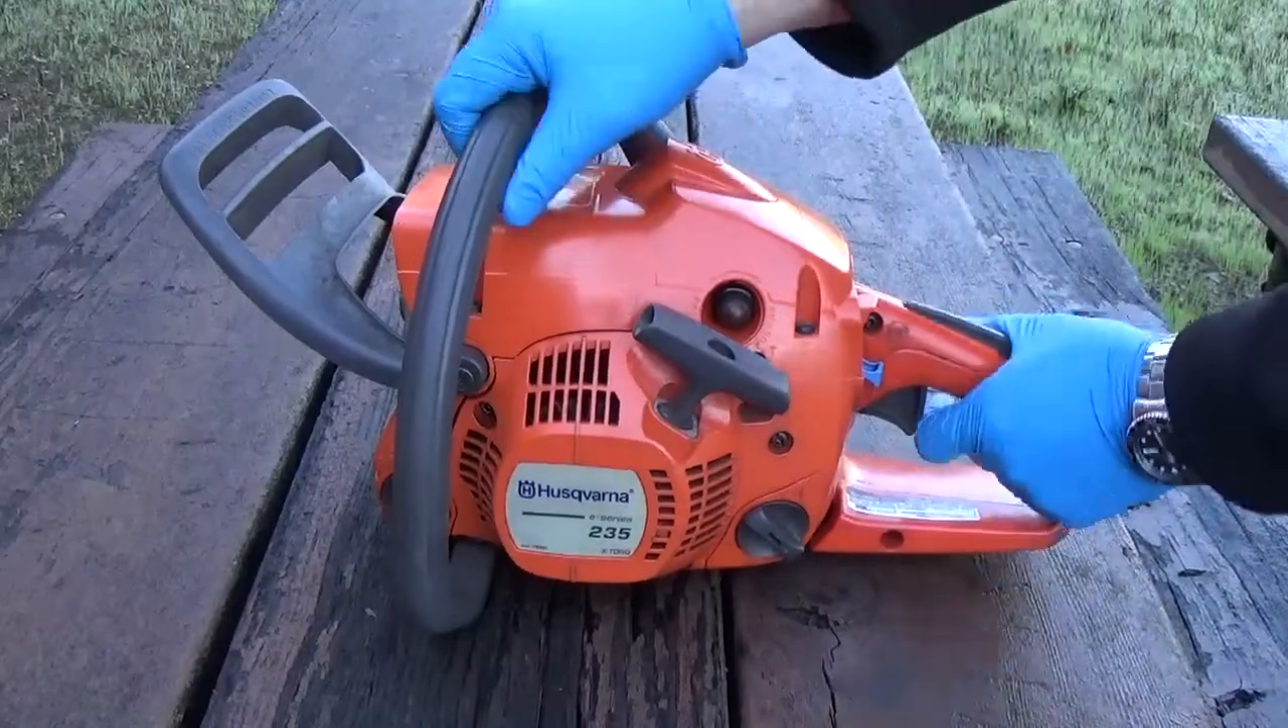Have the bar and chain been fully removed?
Yes.